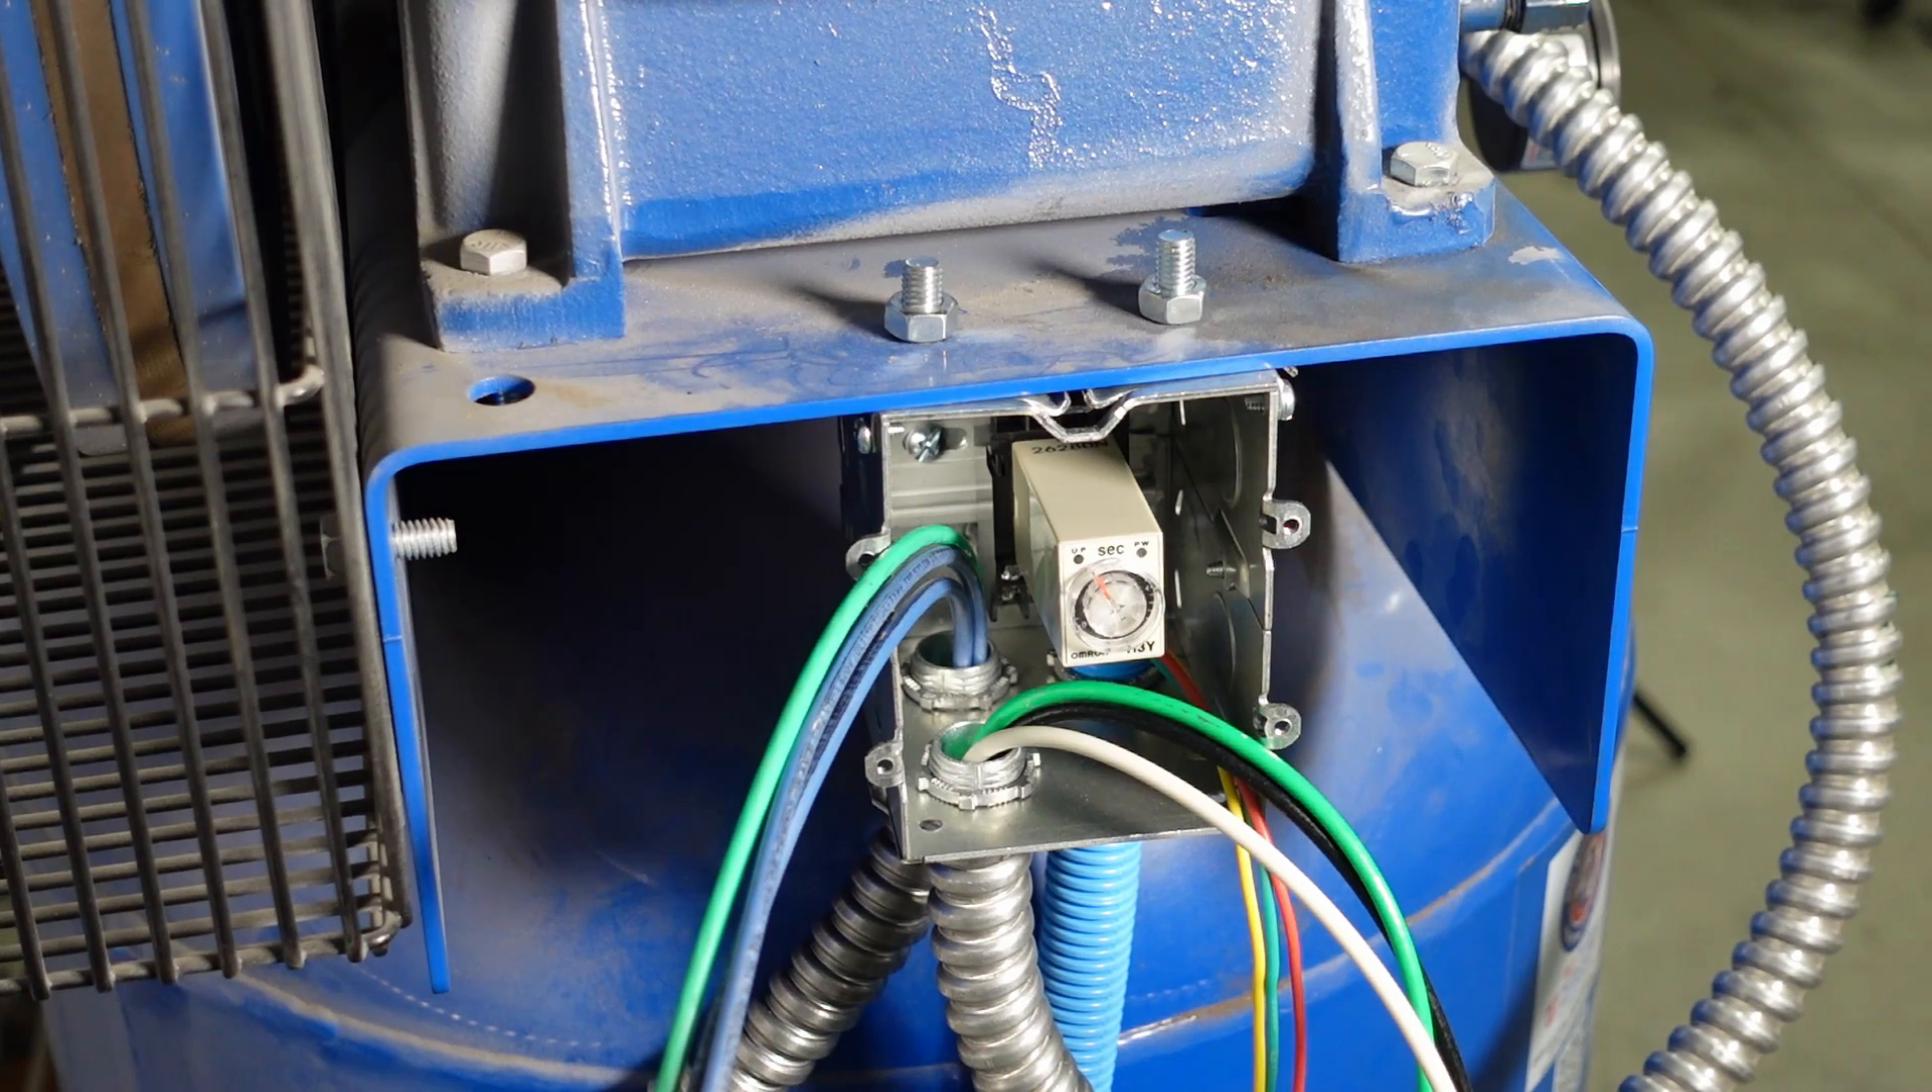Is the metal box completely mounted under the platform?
Yes.